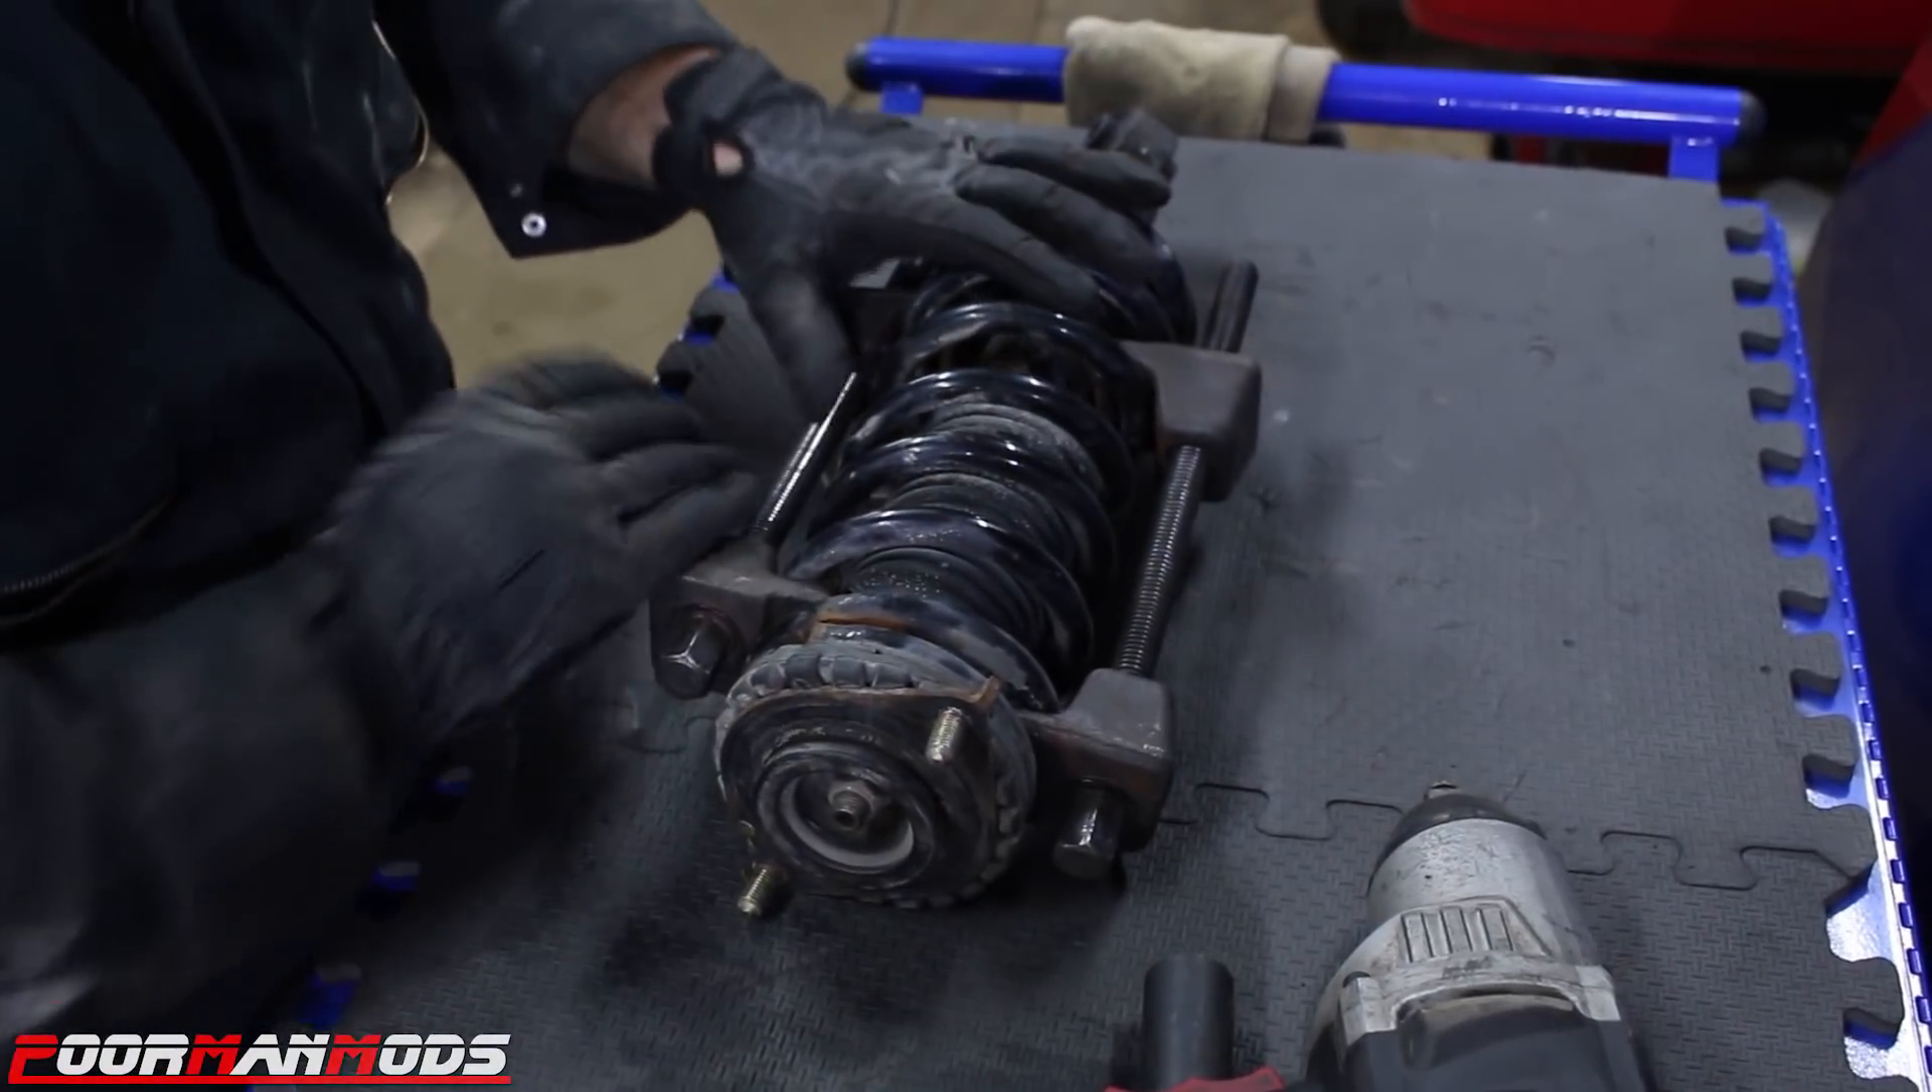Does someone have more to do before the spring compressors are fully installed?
No.